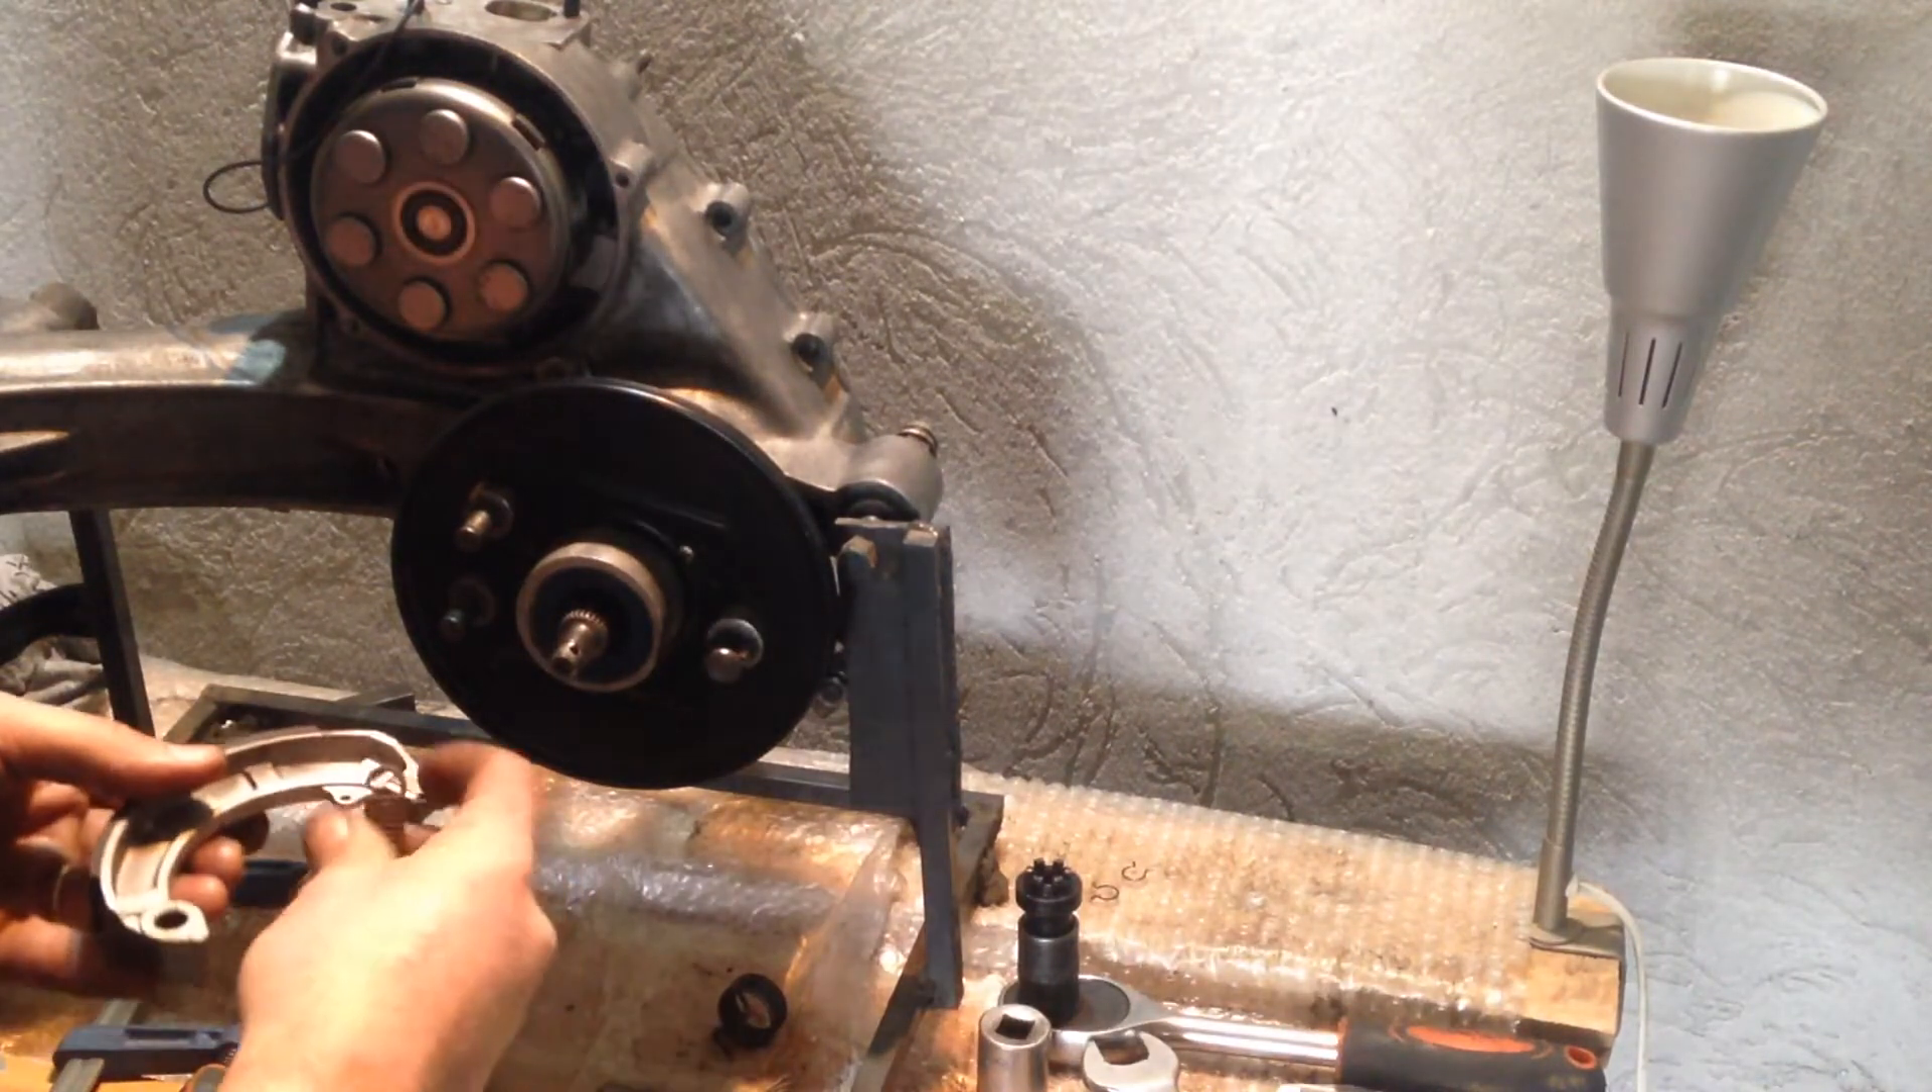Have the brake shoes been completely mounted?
No.